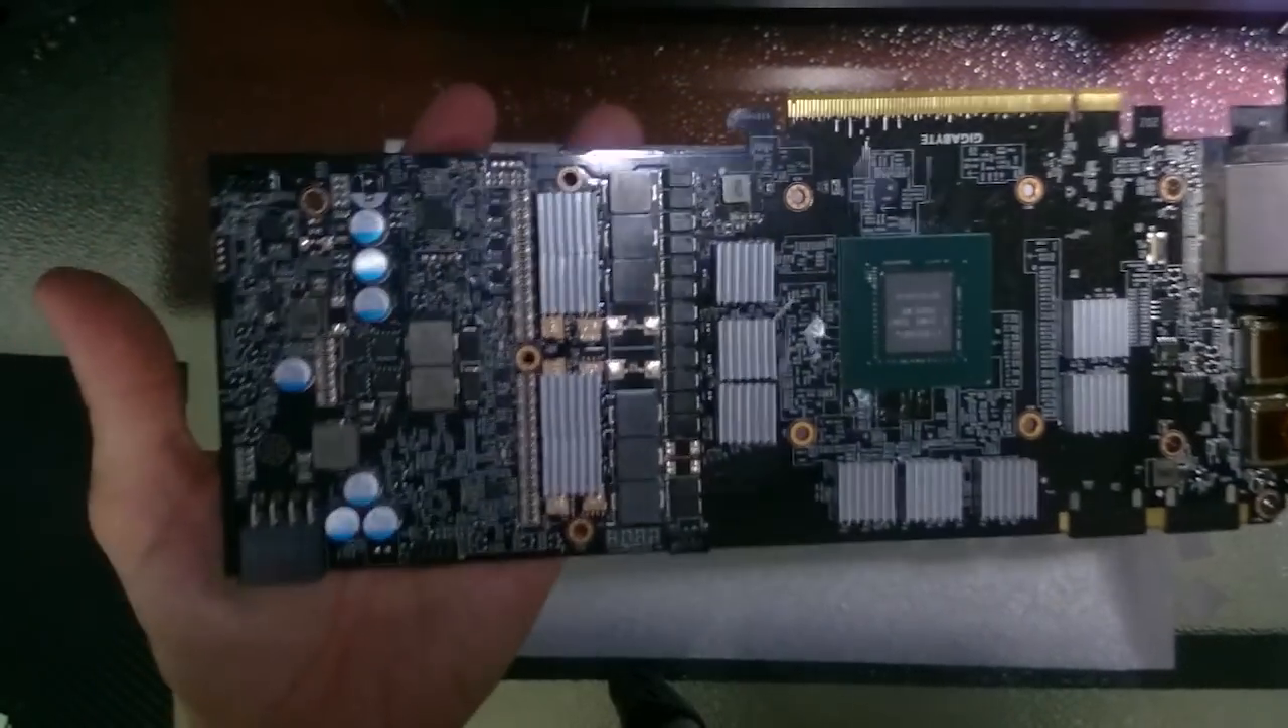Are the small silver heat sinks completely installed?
Yes.